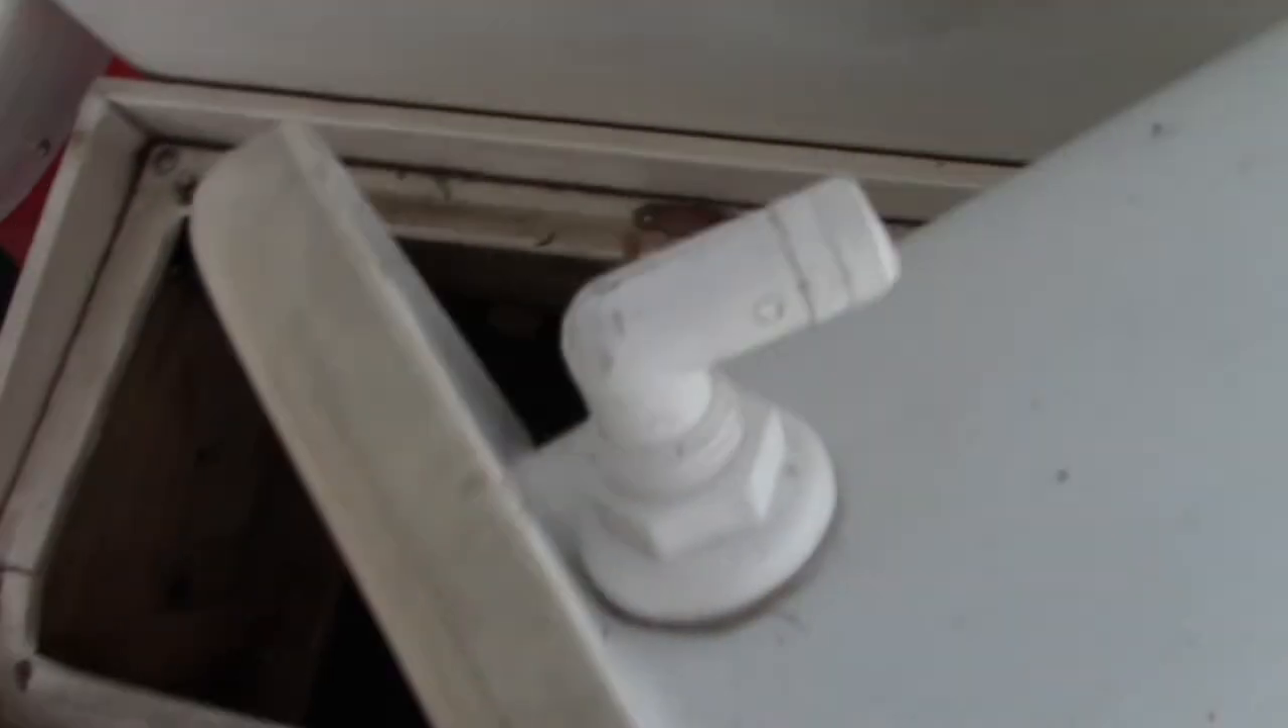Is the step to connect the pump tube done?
No.